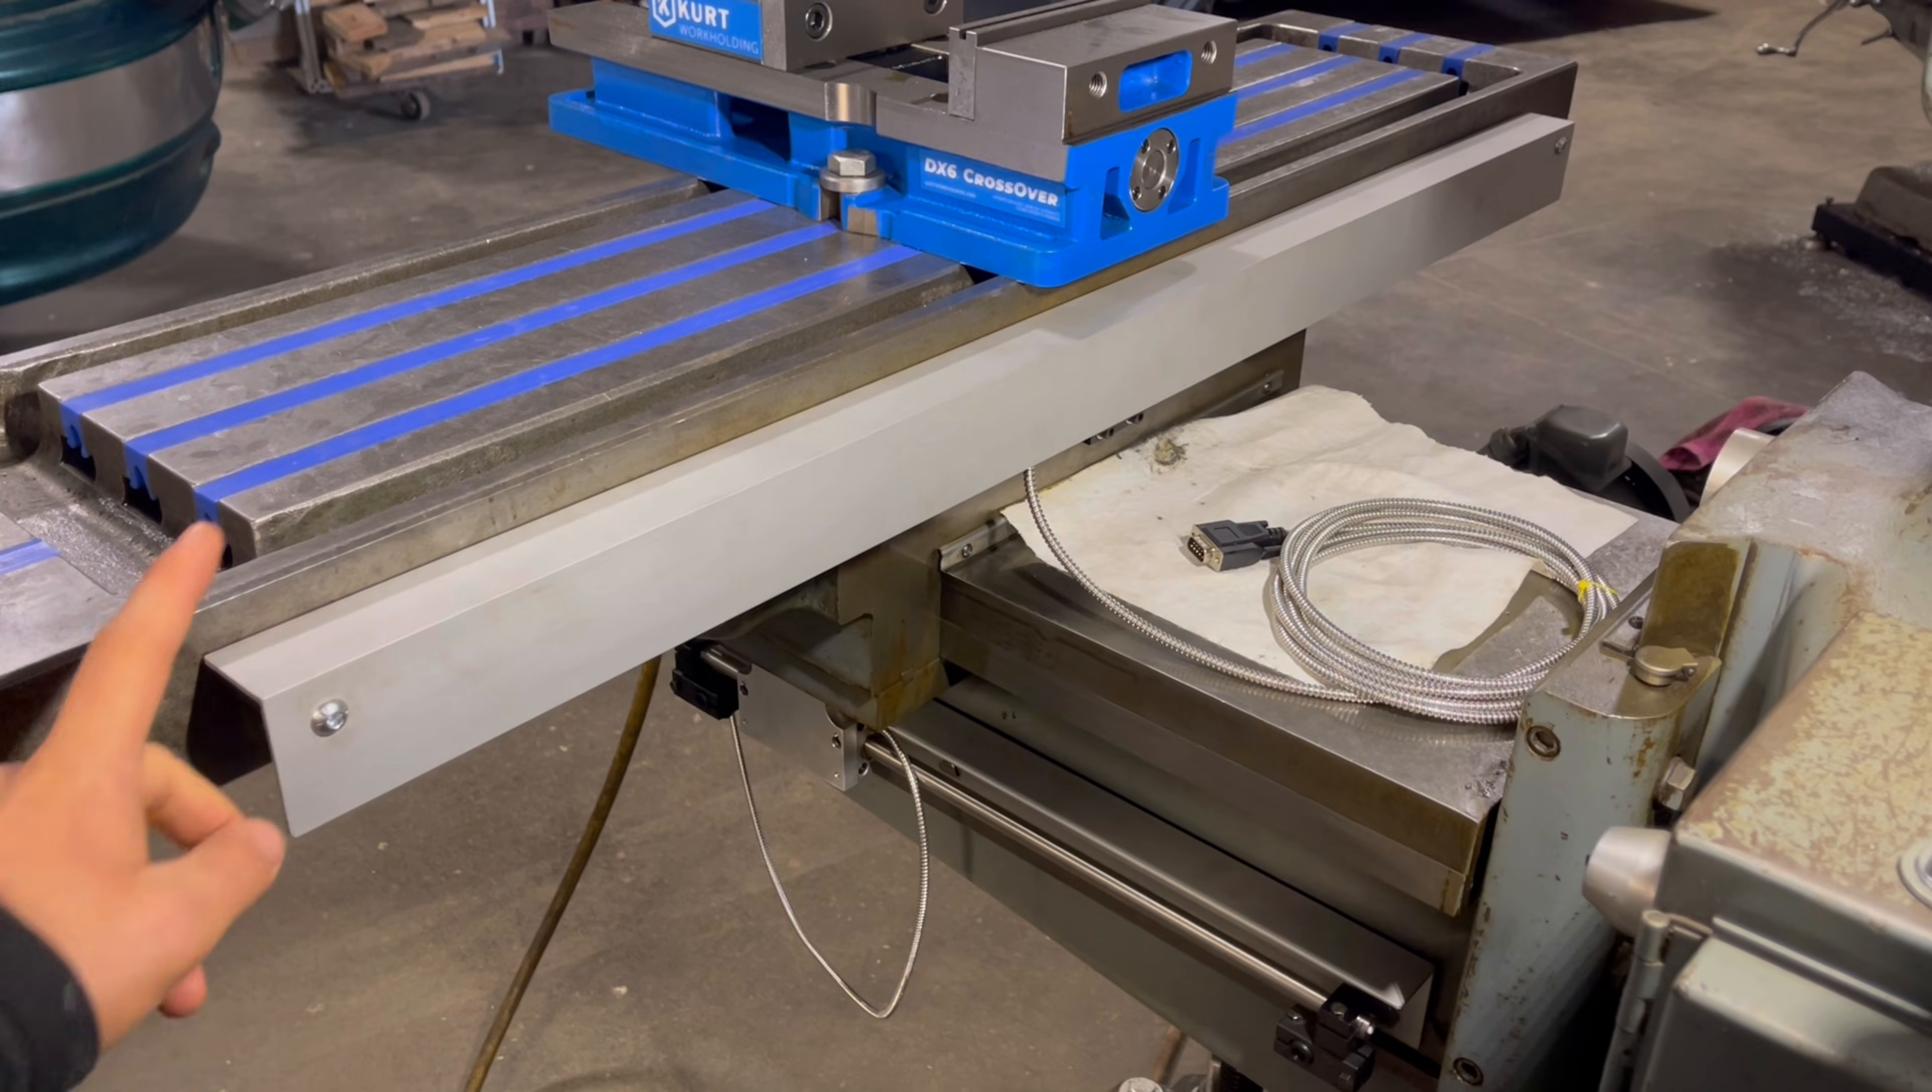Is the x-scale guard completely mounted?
Yes.